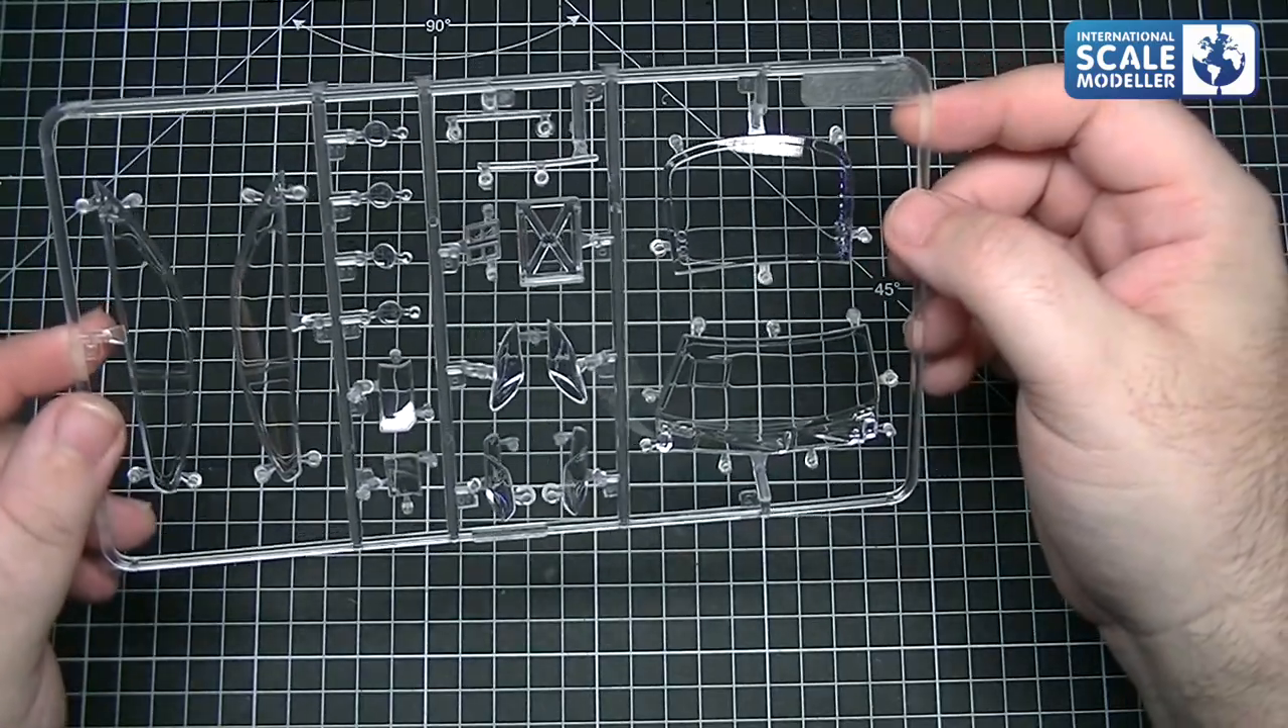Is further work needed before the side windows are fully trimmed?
Yes.